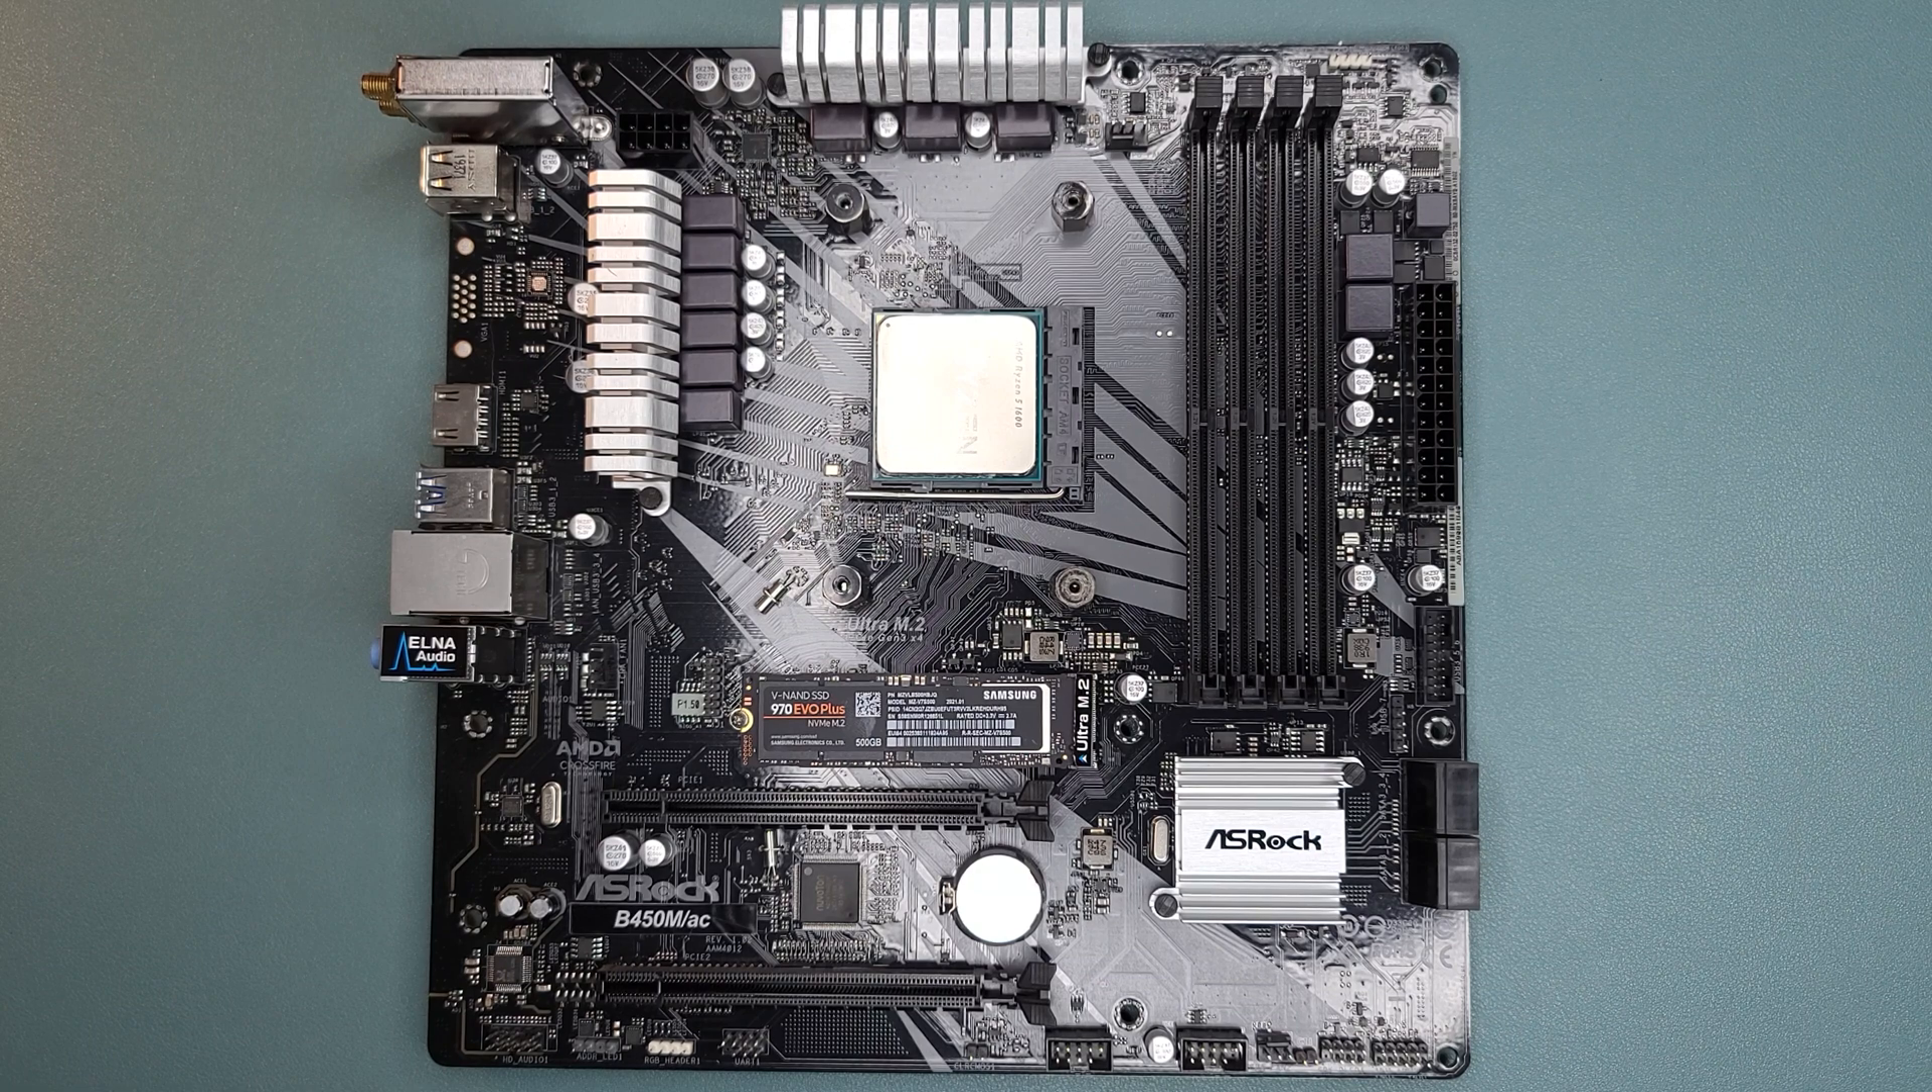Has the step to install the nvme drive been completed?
Yes.